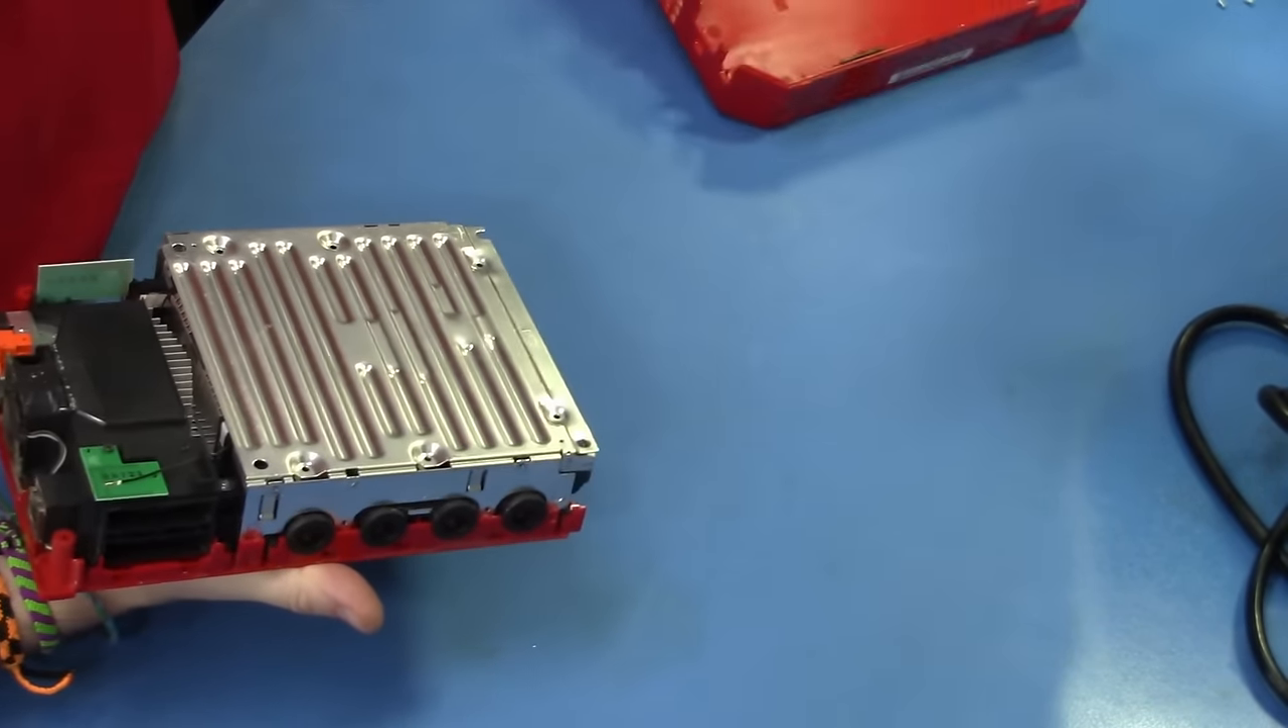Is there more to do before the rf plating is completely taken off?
Yes.